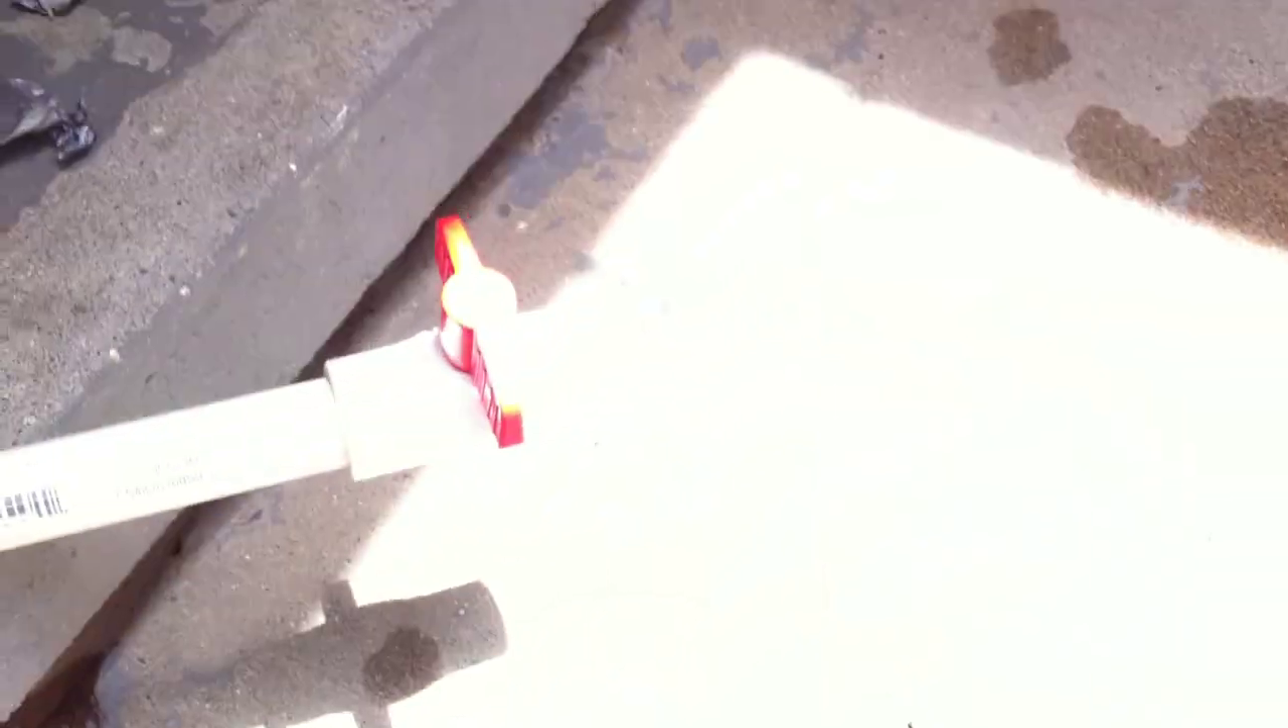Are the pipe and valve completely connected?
Yes.